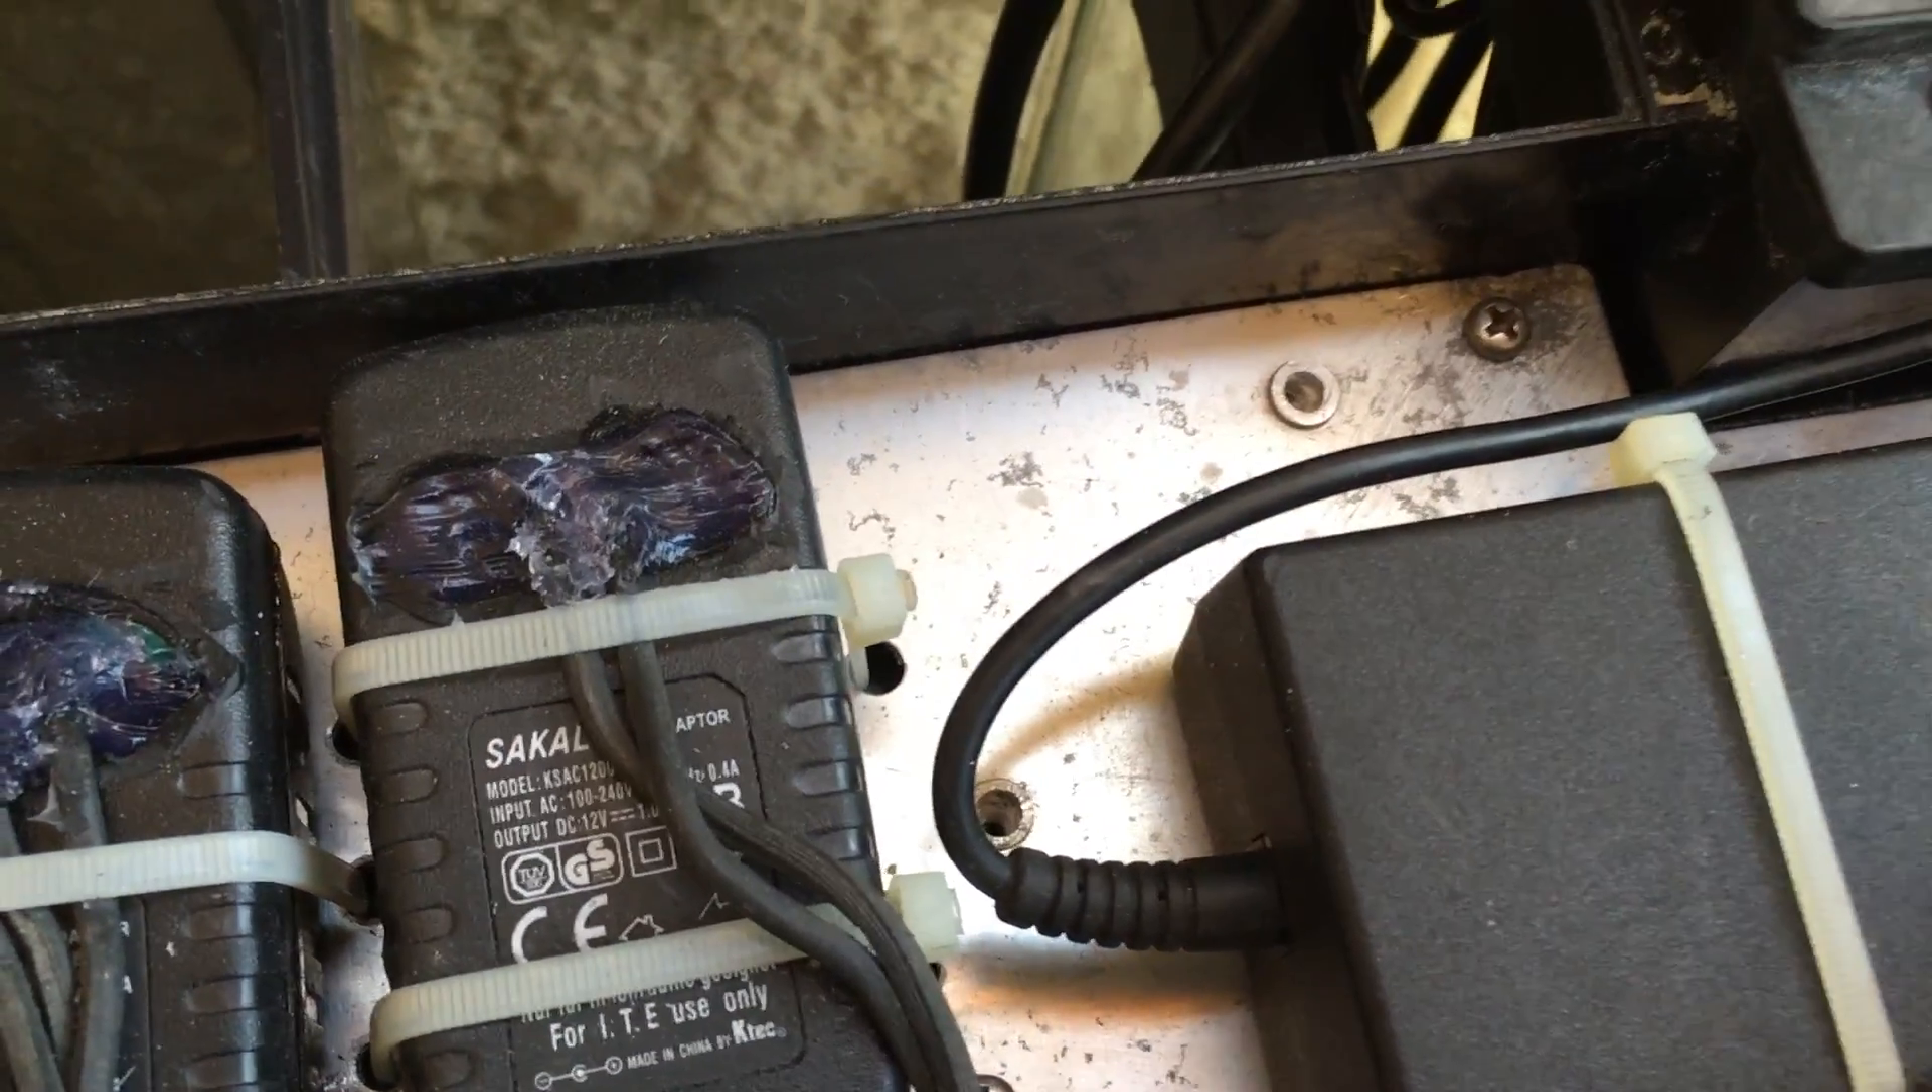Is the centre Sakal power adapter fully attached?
Yes.